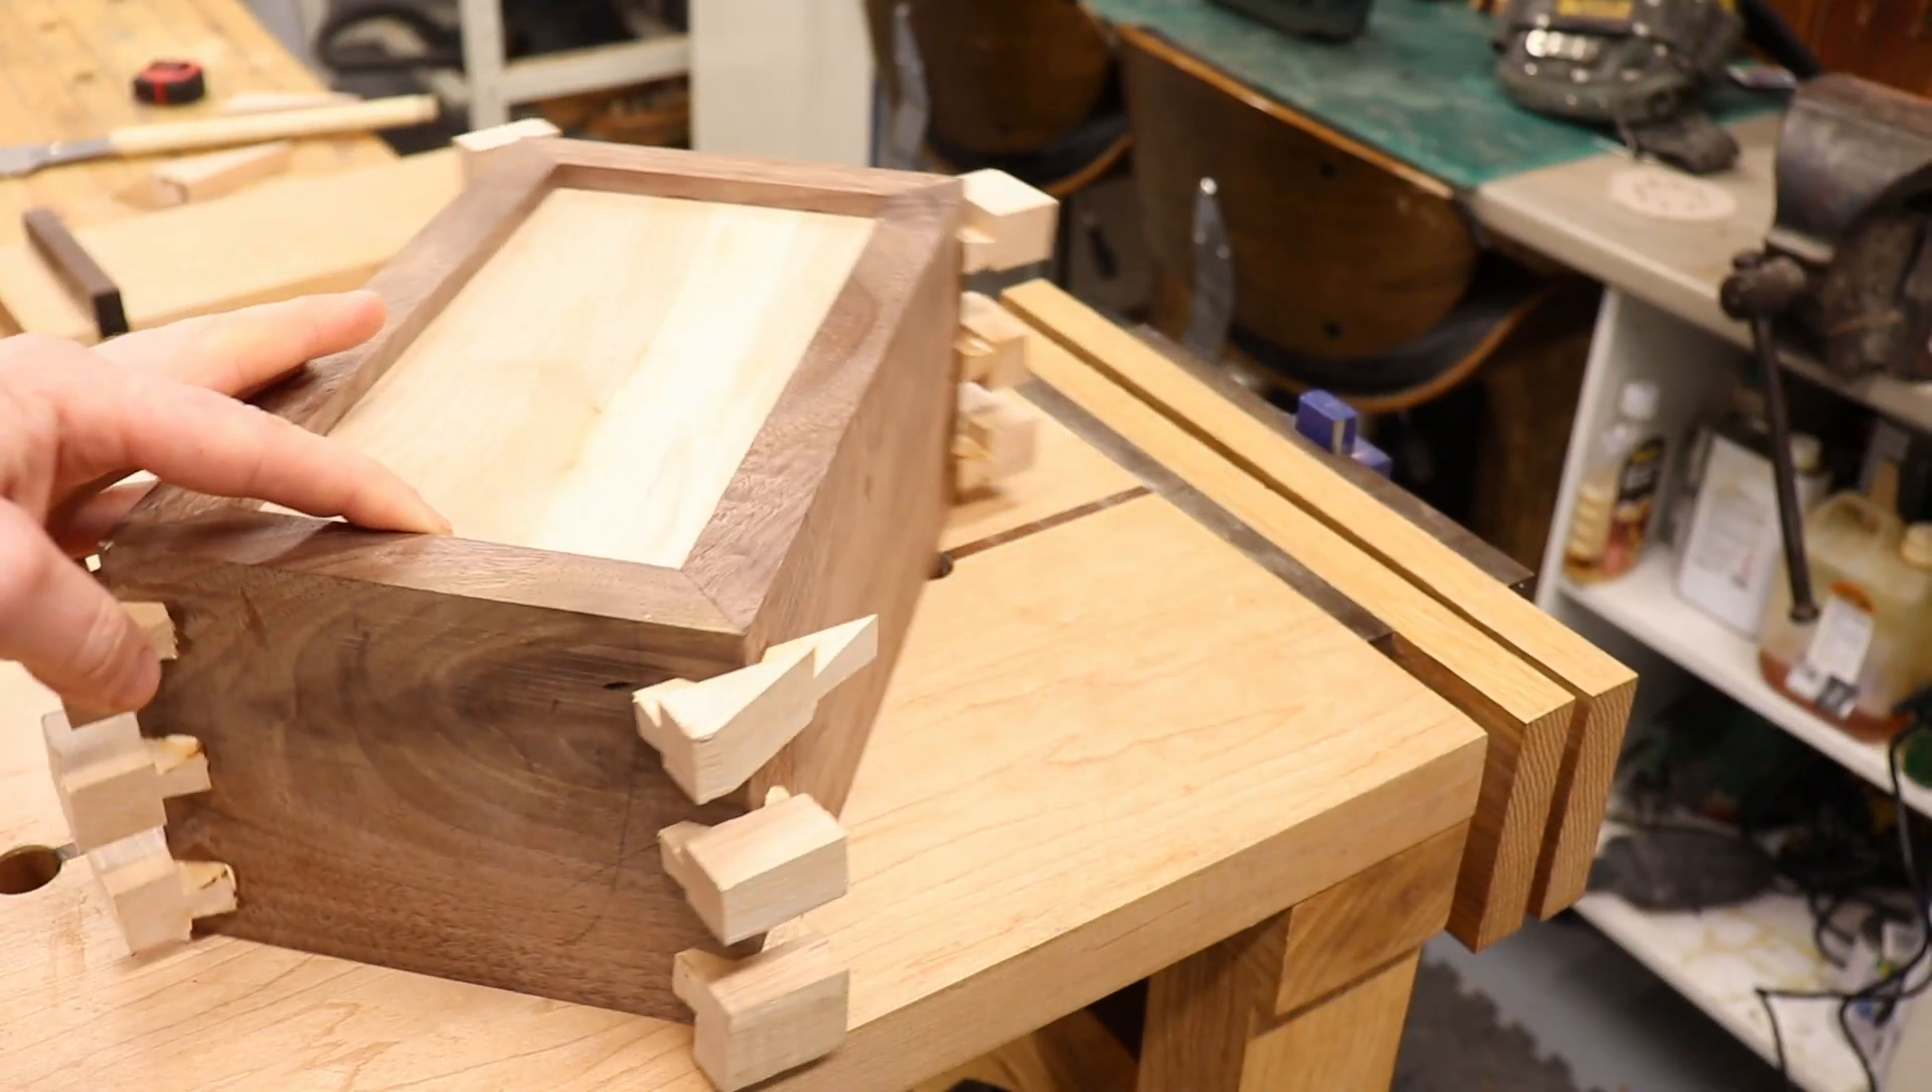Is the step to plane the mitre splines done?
No.